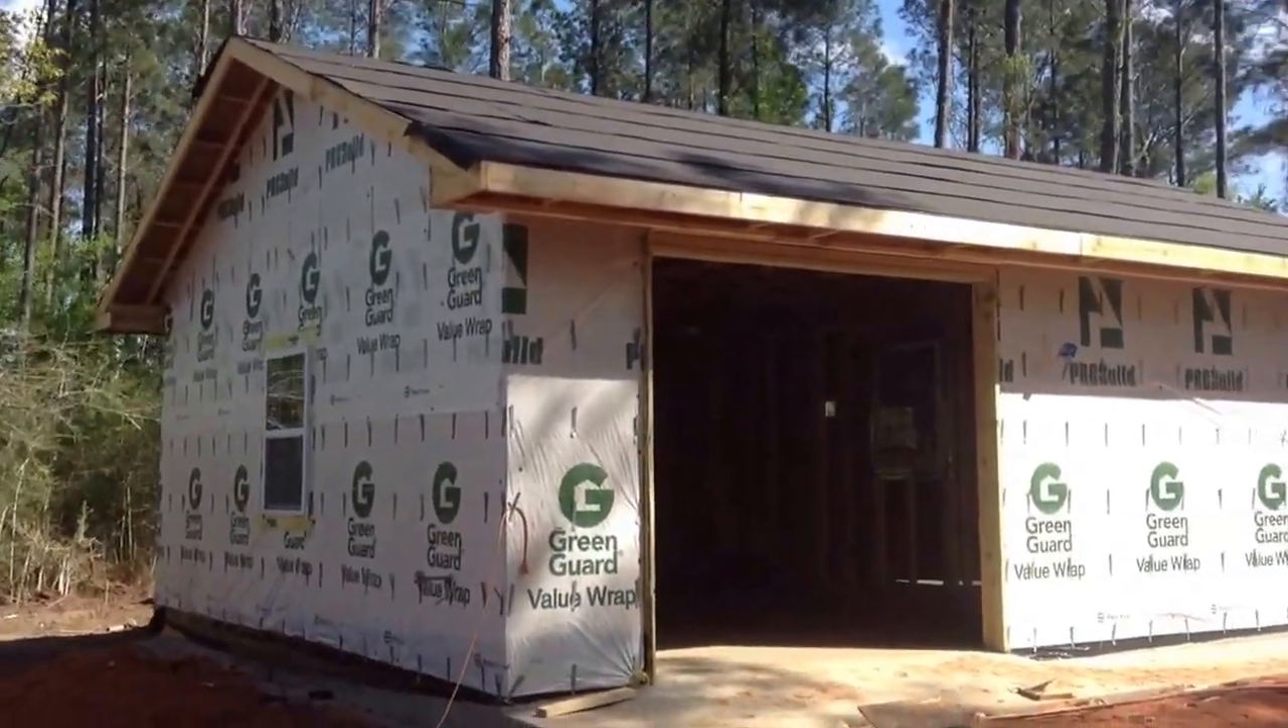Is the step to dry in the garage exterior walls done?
Yes.